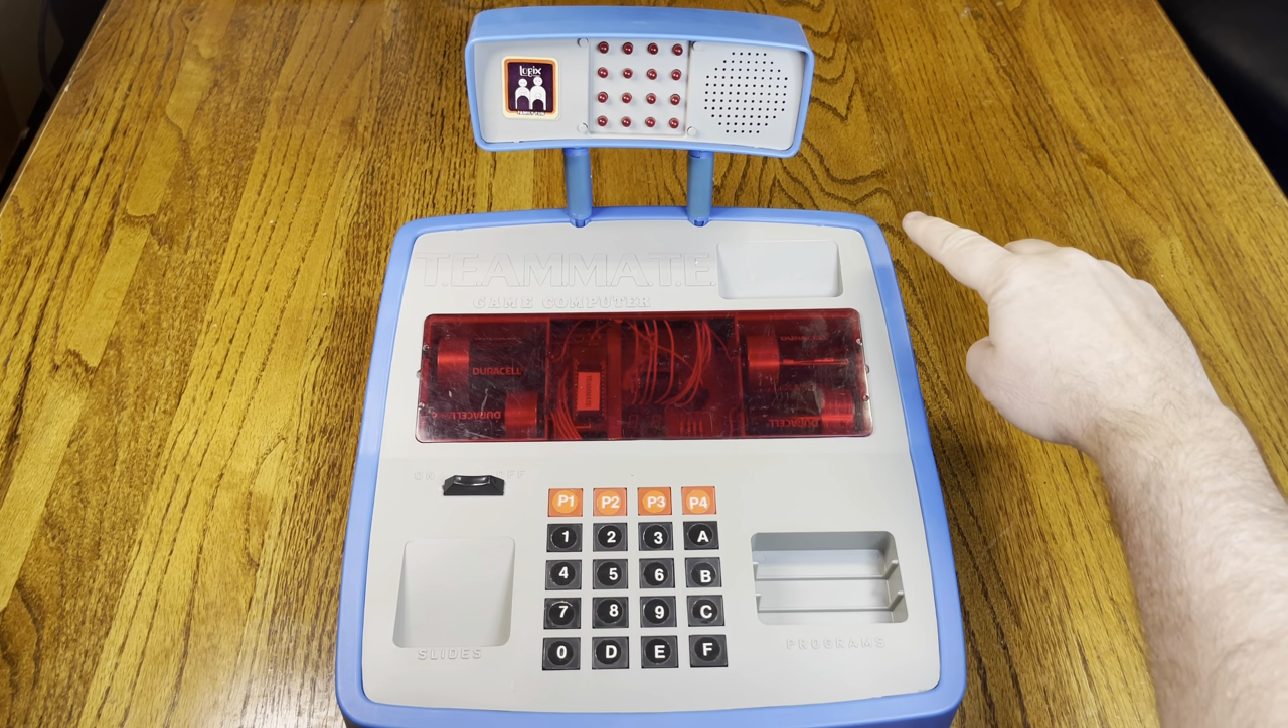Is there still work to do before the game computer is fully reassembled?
No.